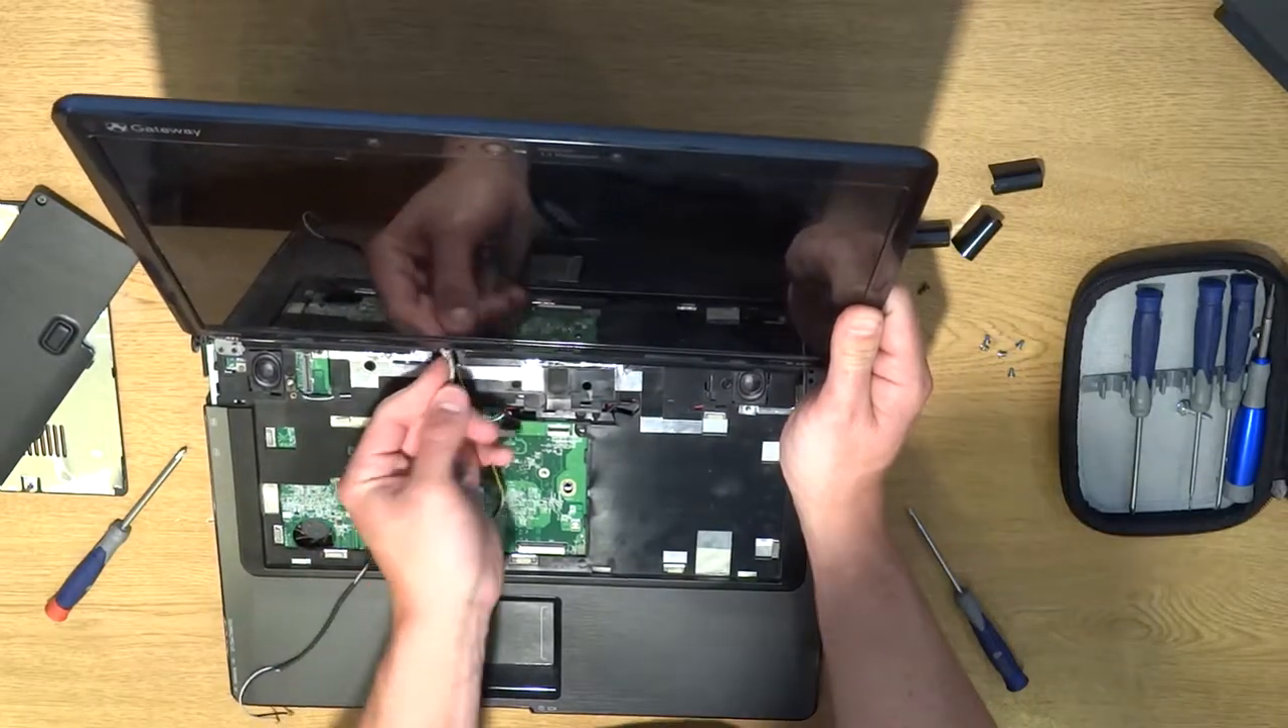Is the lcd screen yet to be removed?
Yes.